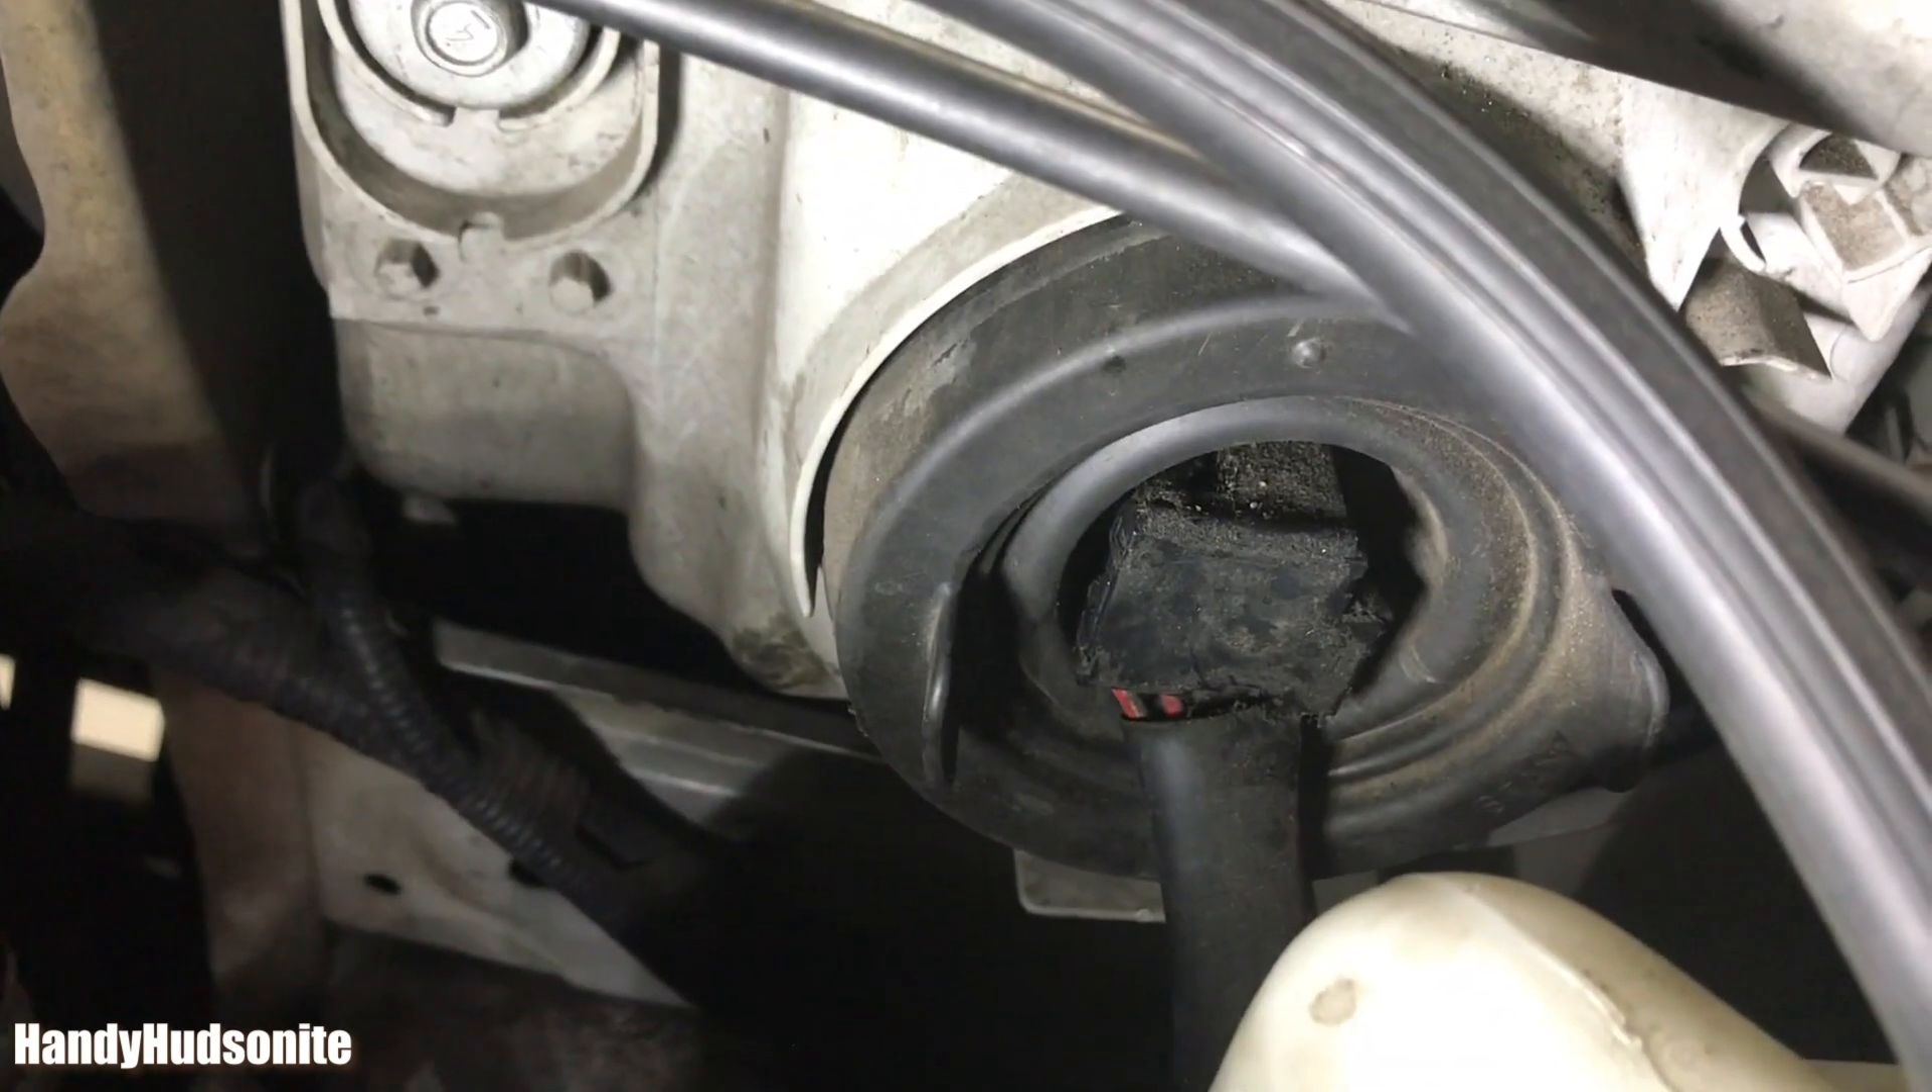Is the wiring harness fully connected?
Yes.